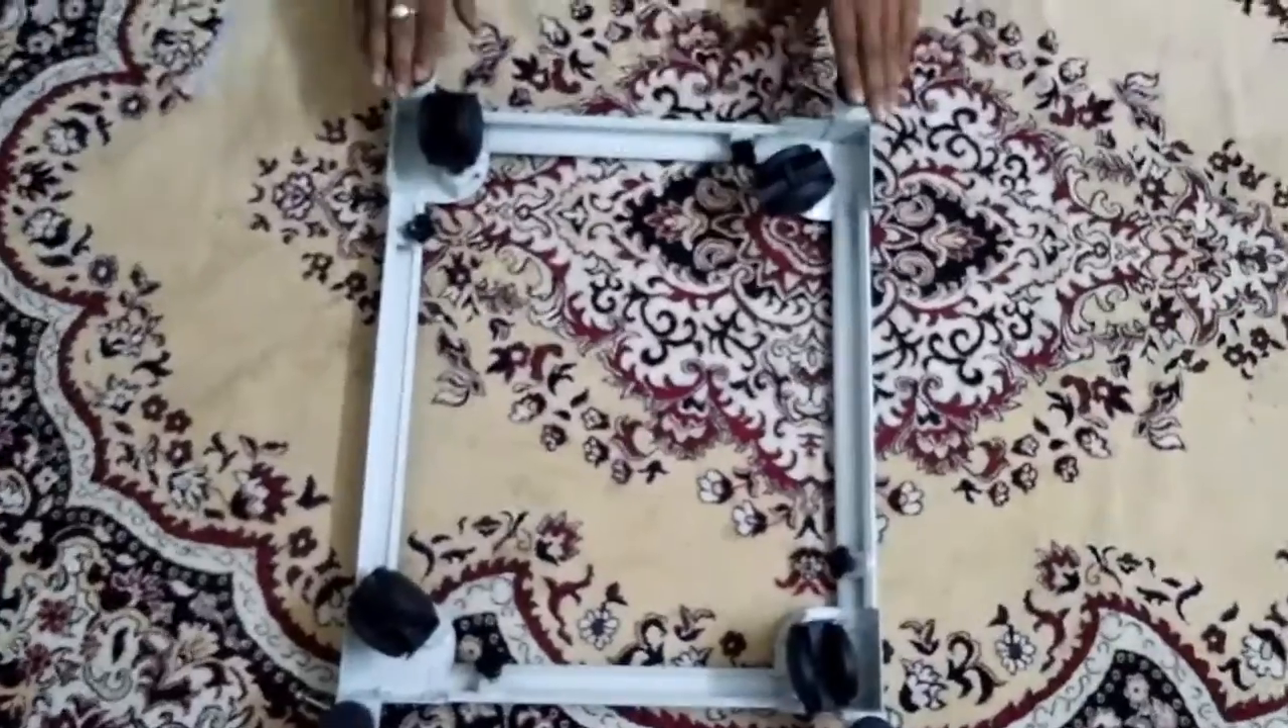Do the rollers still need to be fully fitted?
No.